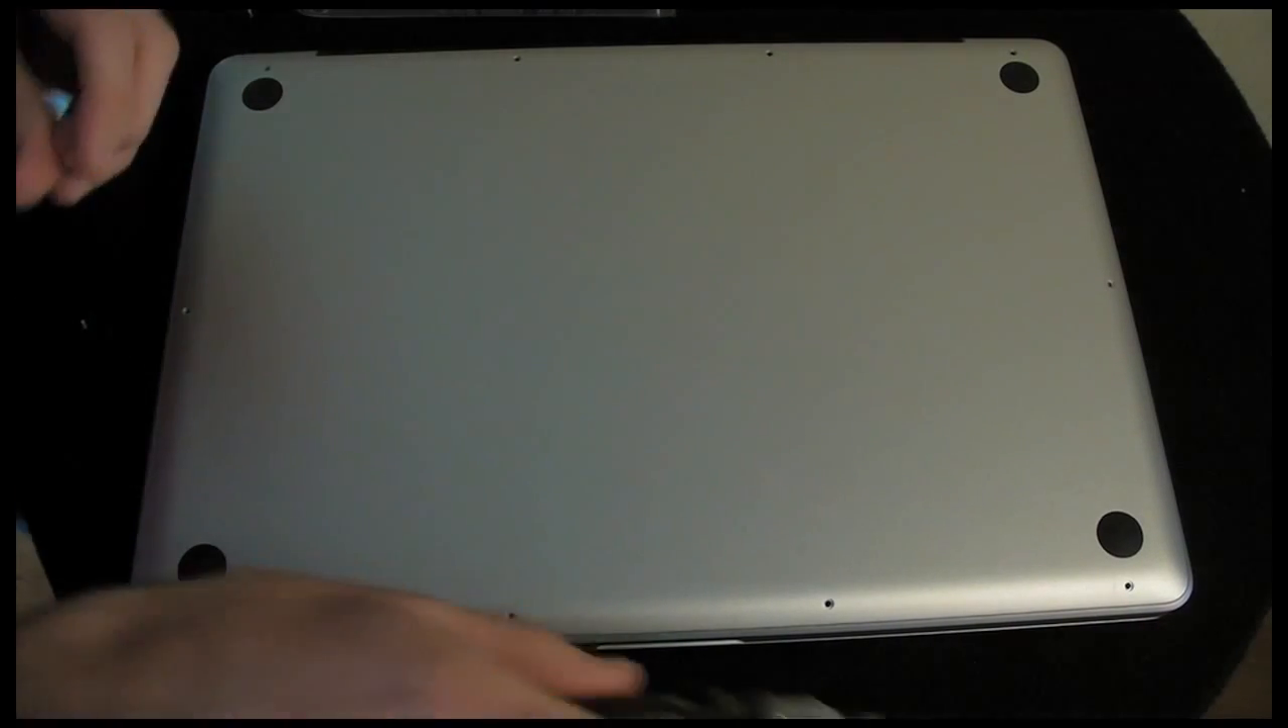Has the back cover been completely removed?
No.